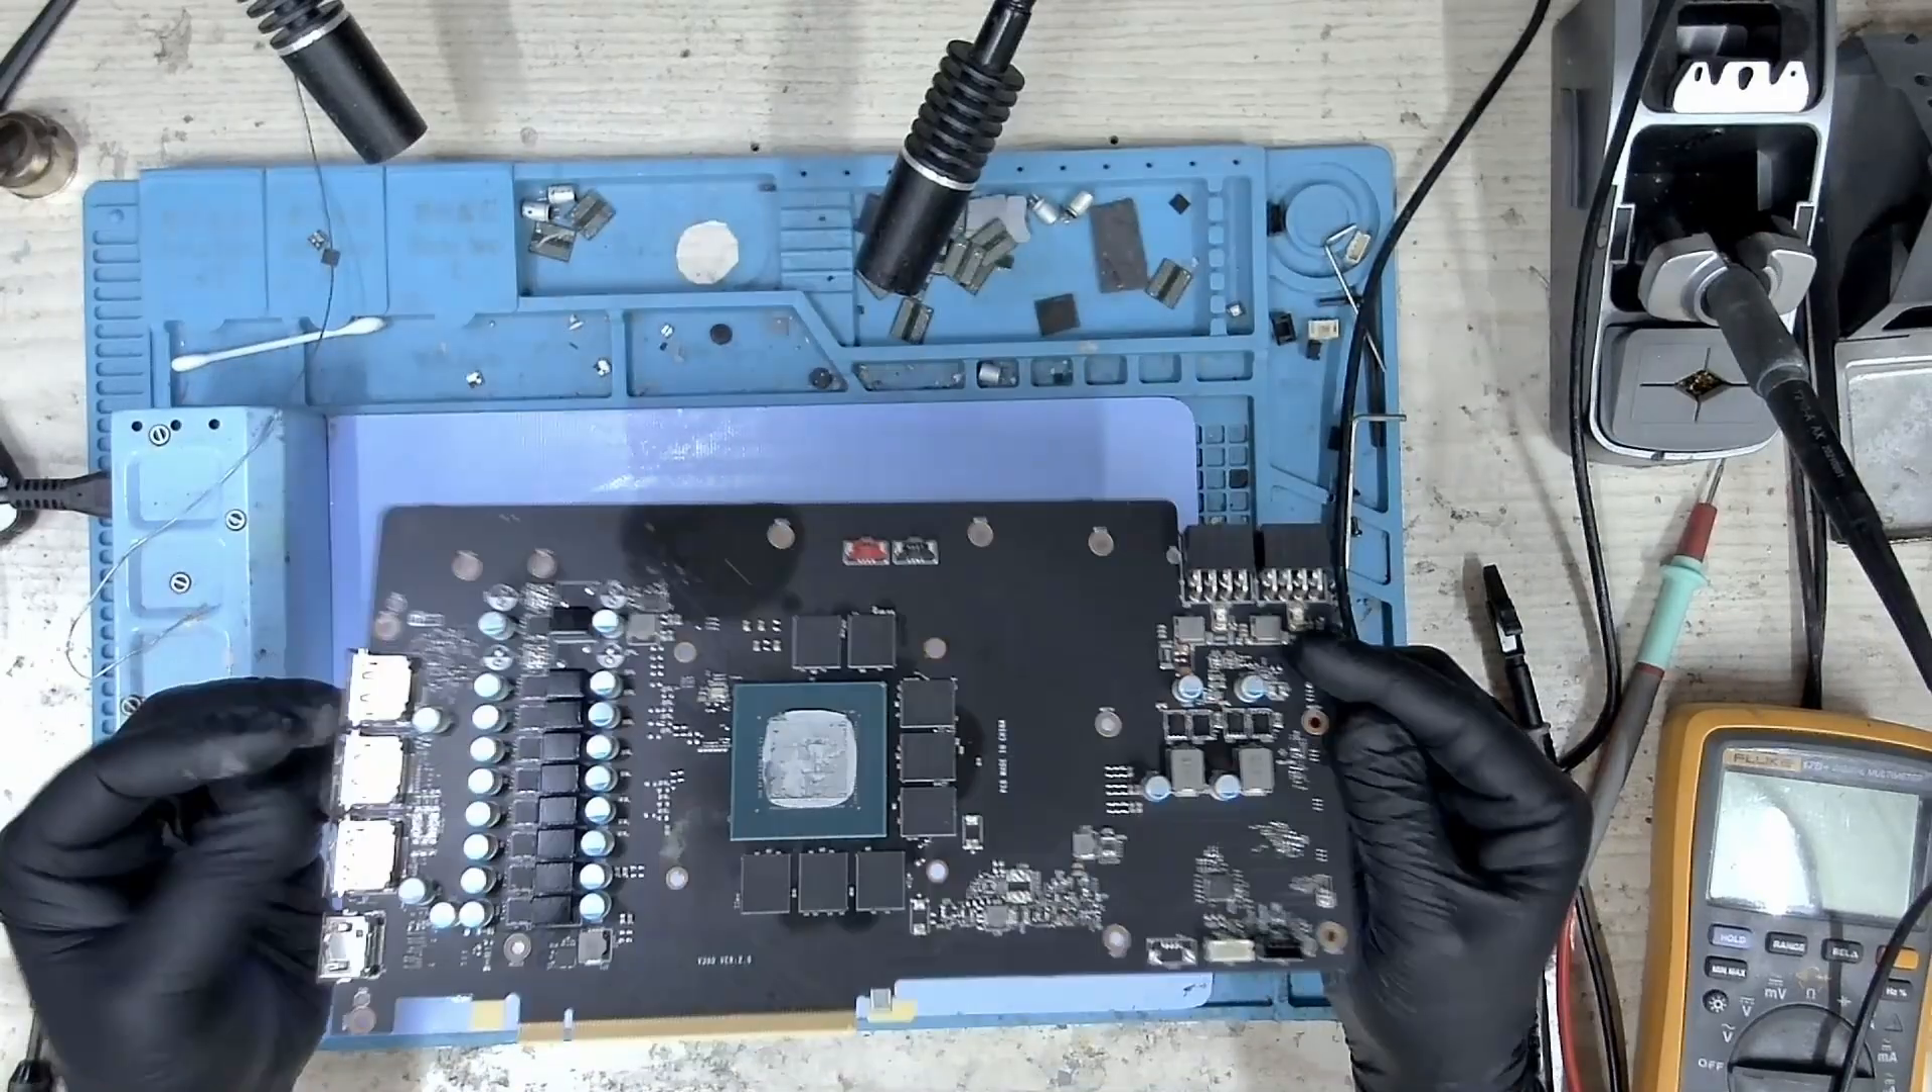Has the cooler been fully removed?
Yes.